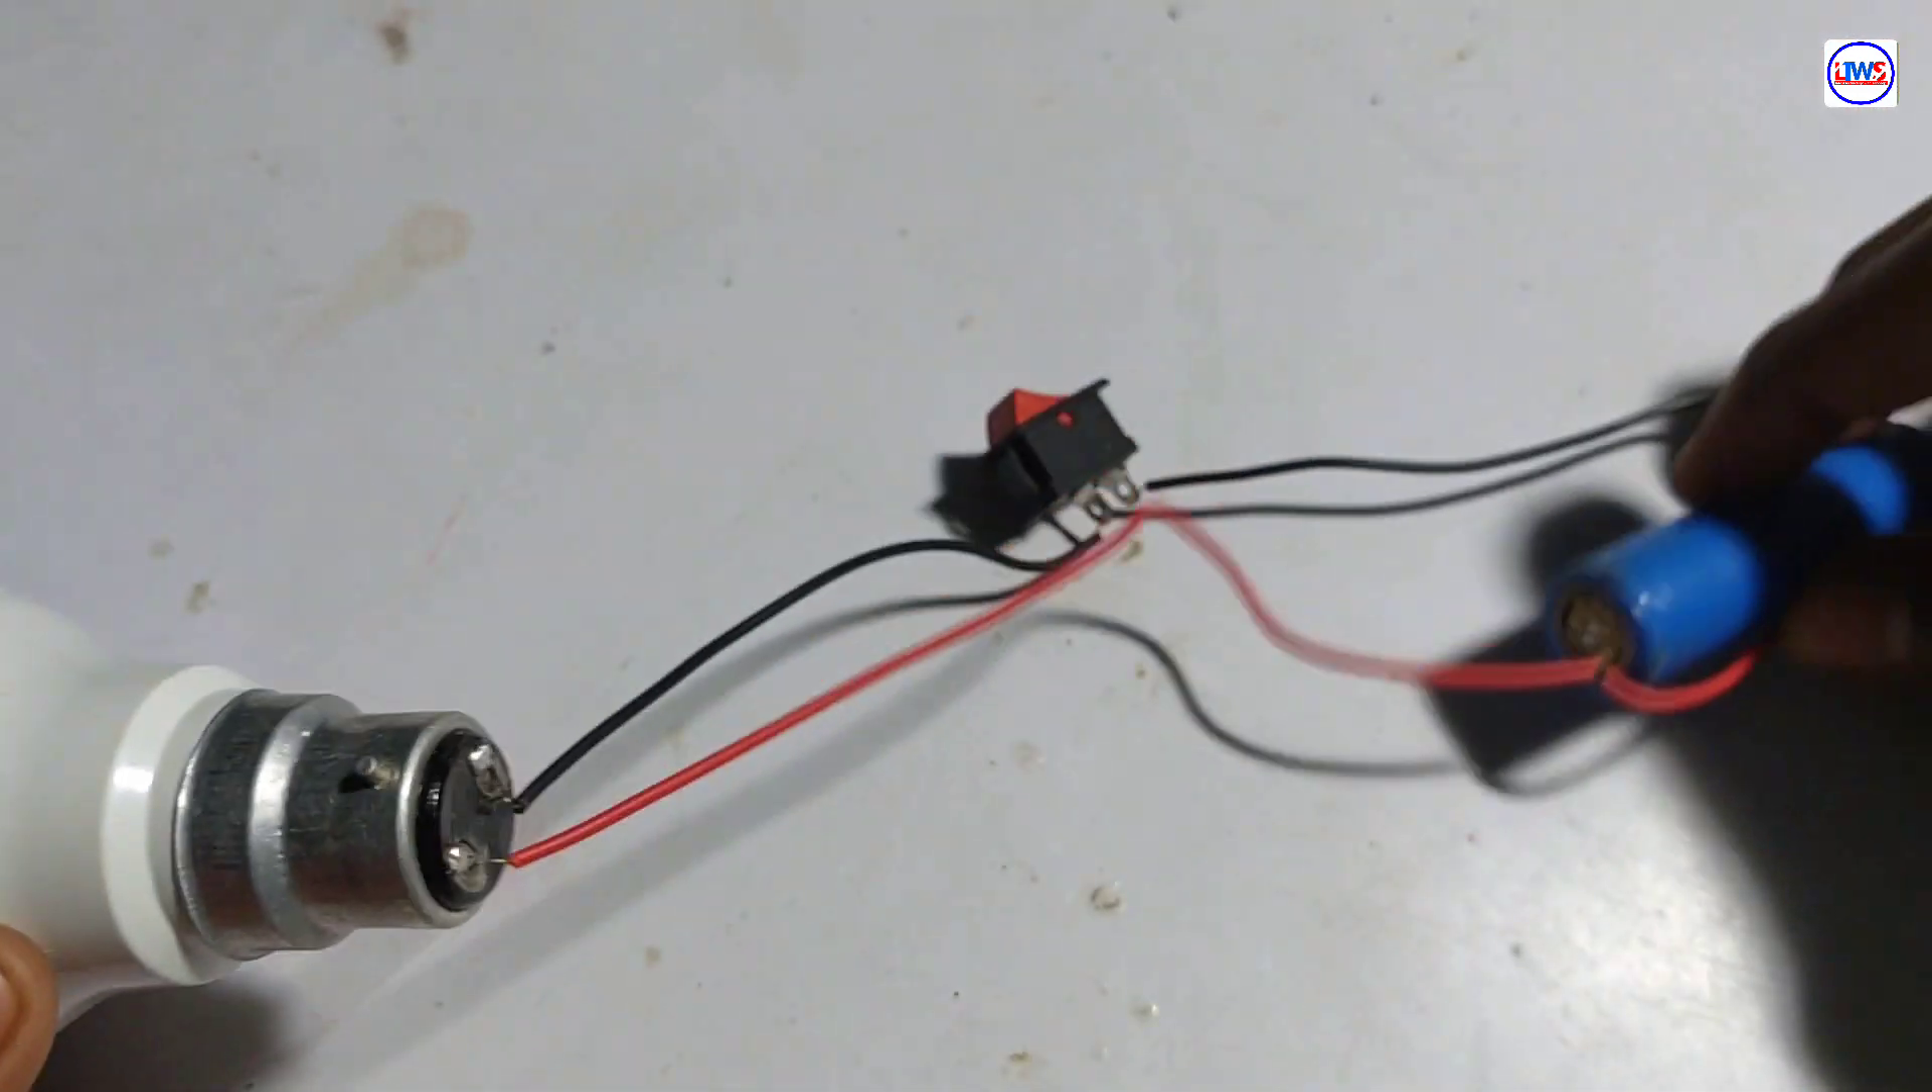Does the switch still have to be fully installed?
No.